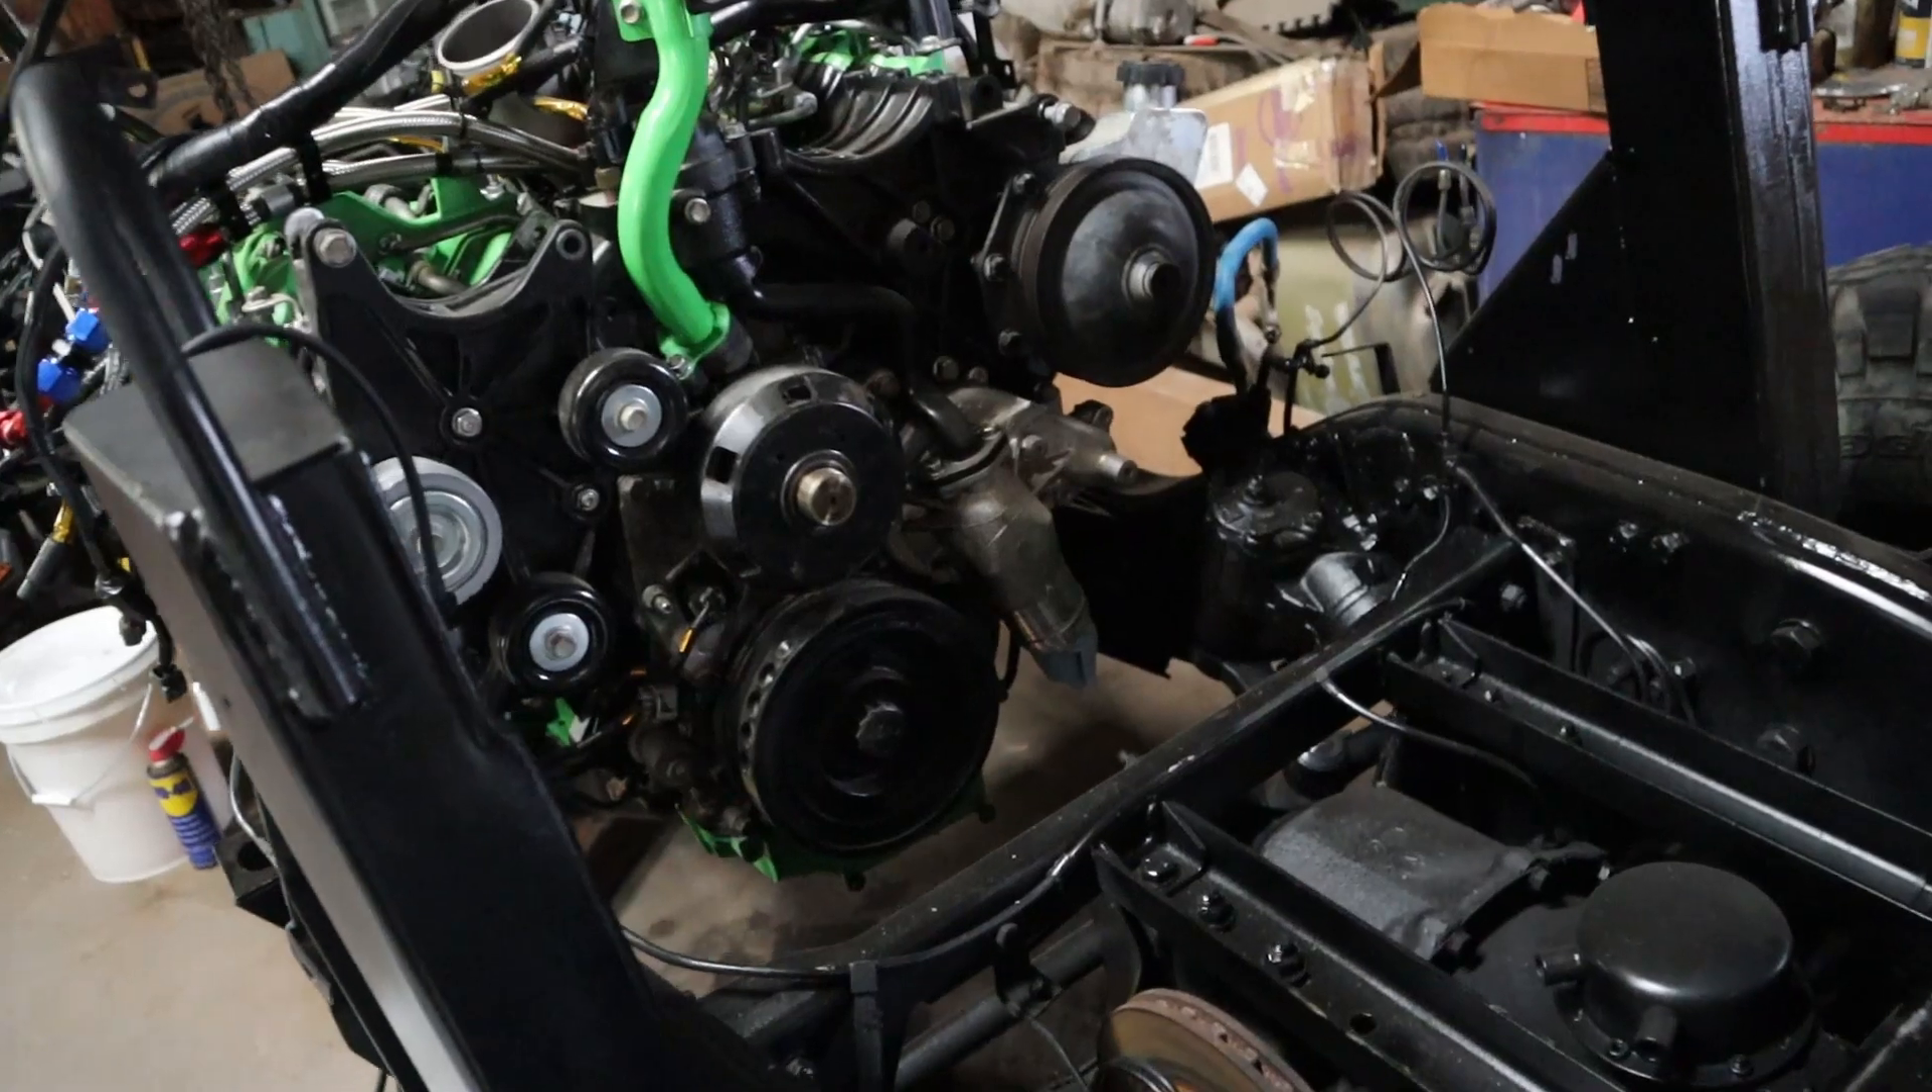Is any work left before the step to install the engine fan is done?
Yes.